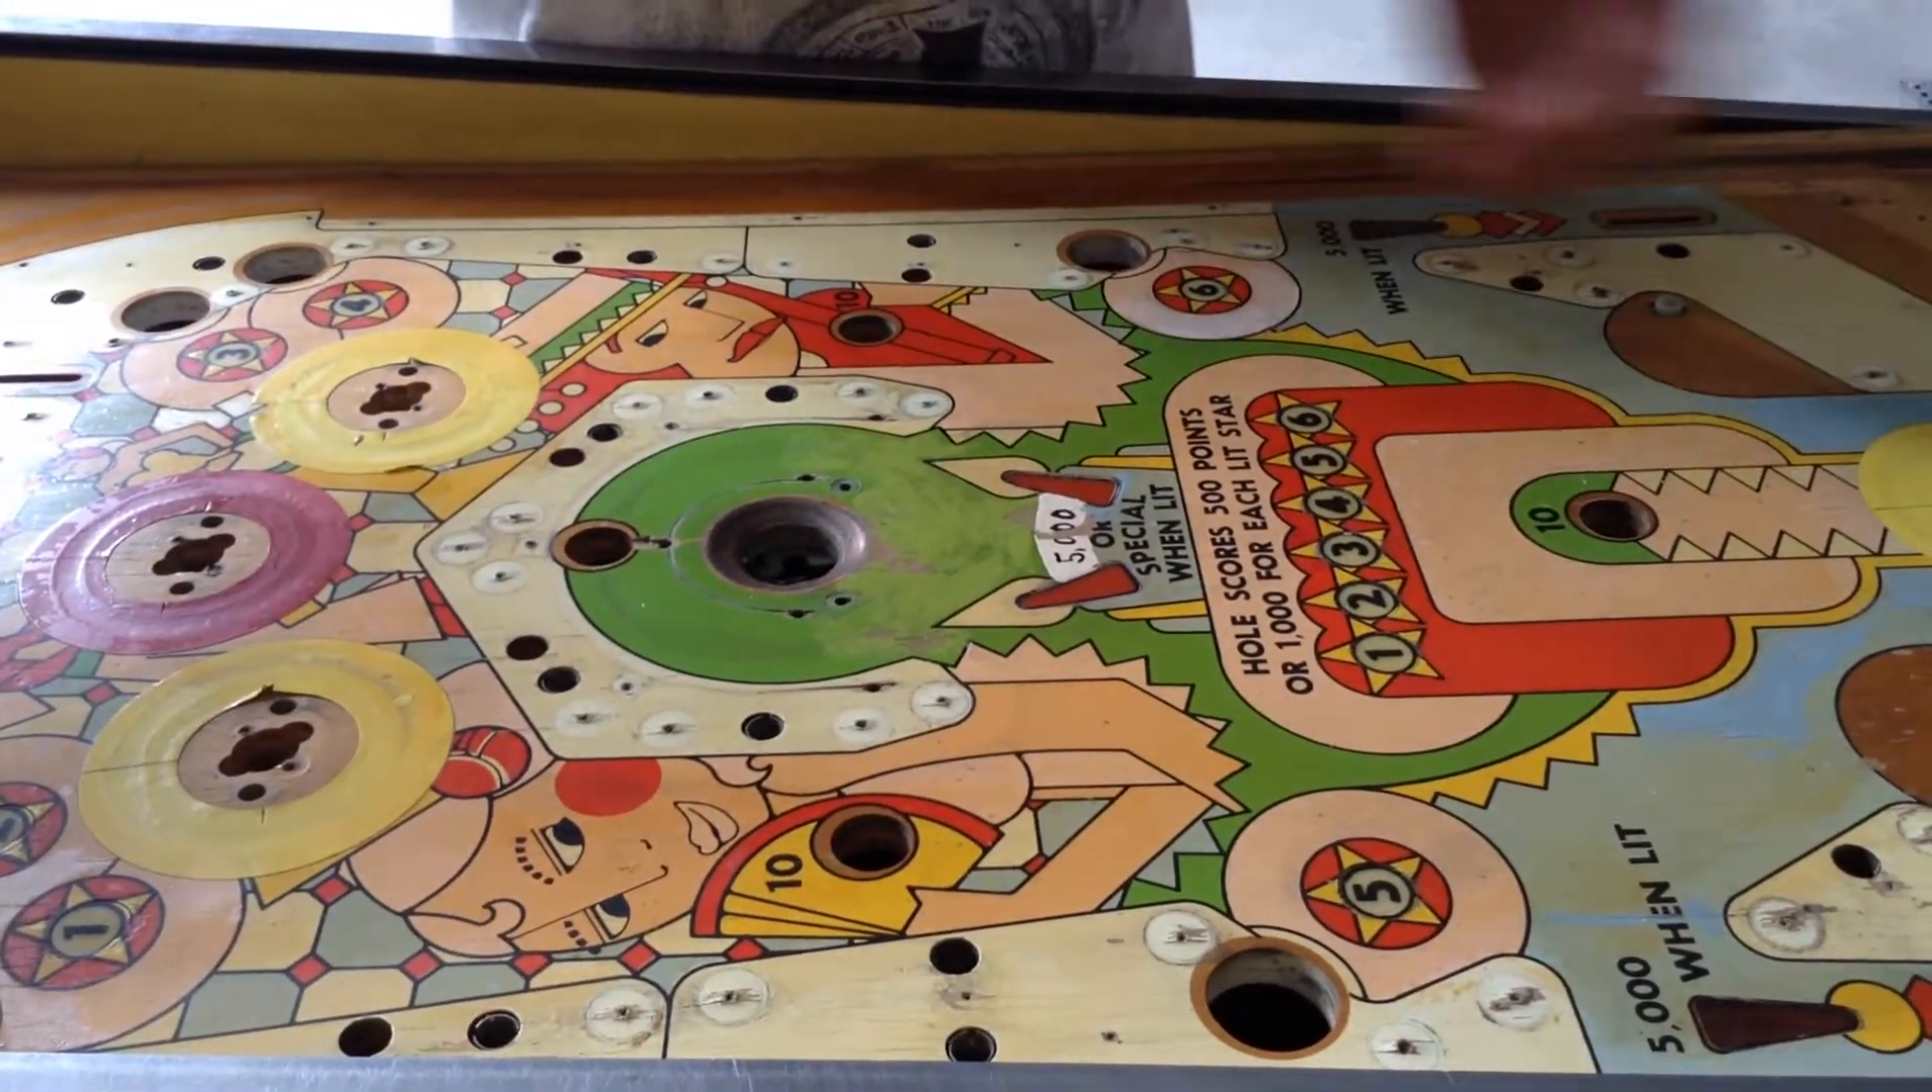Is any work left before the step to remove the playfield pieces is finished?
No.